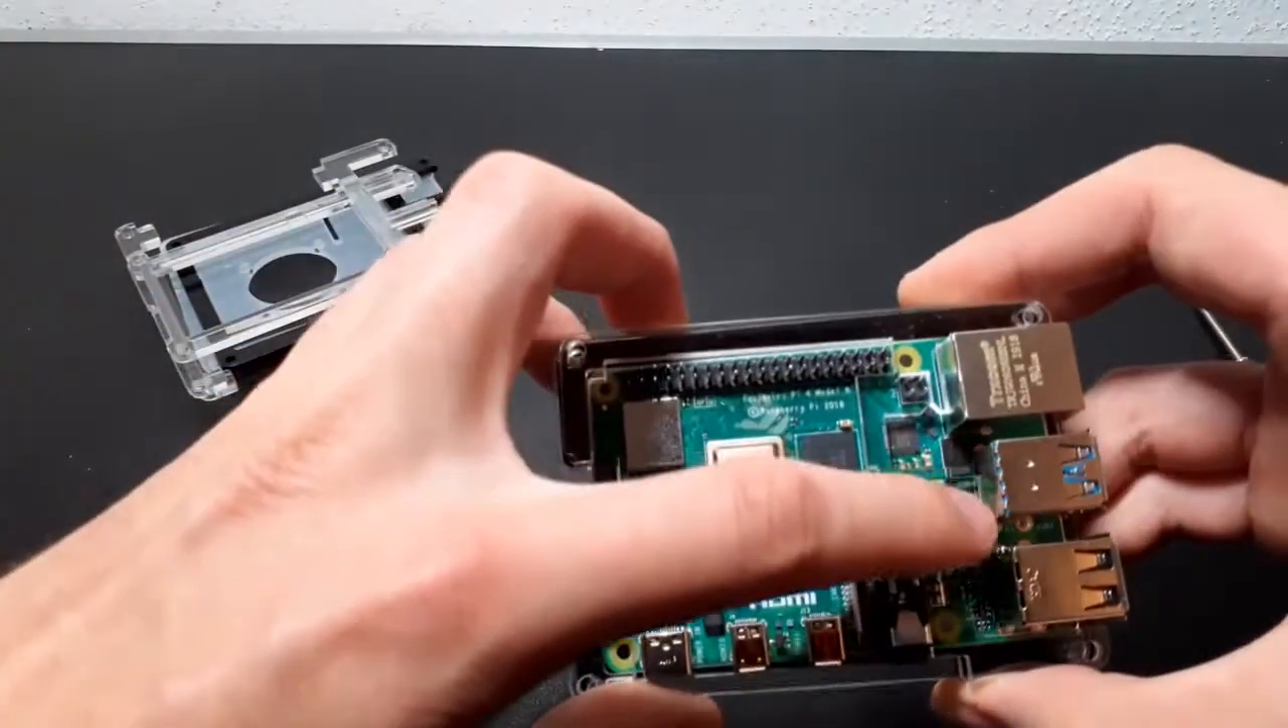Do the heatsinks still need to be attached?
Yes.